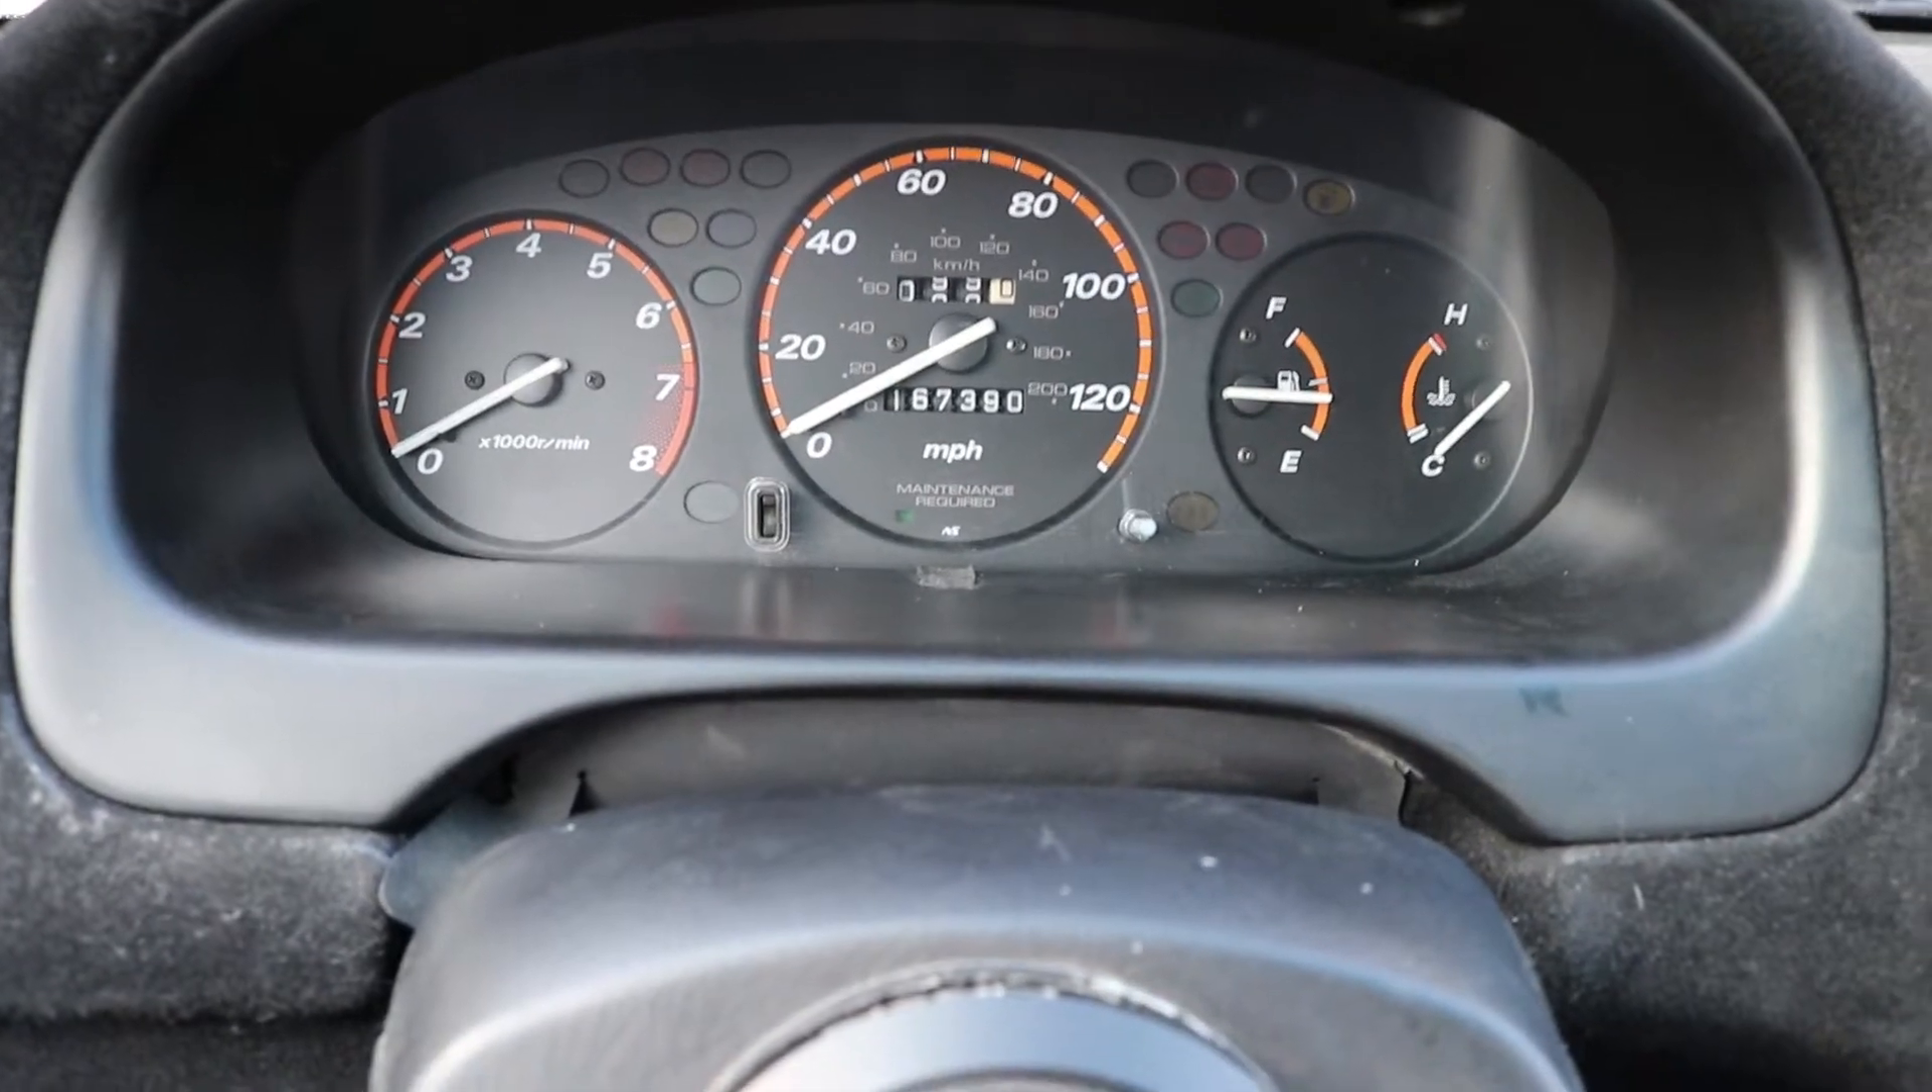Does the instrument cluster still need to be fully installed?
No.